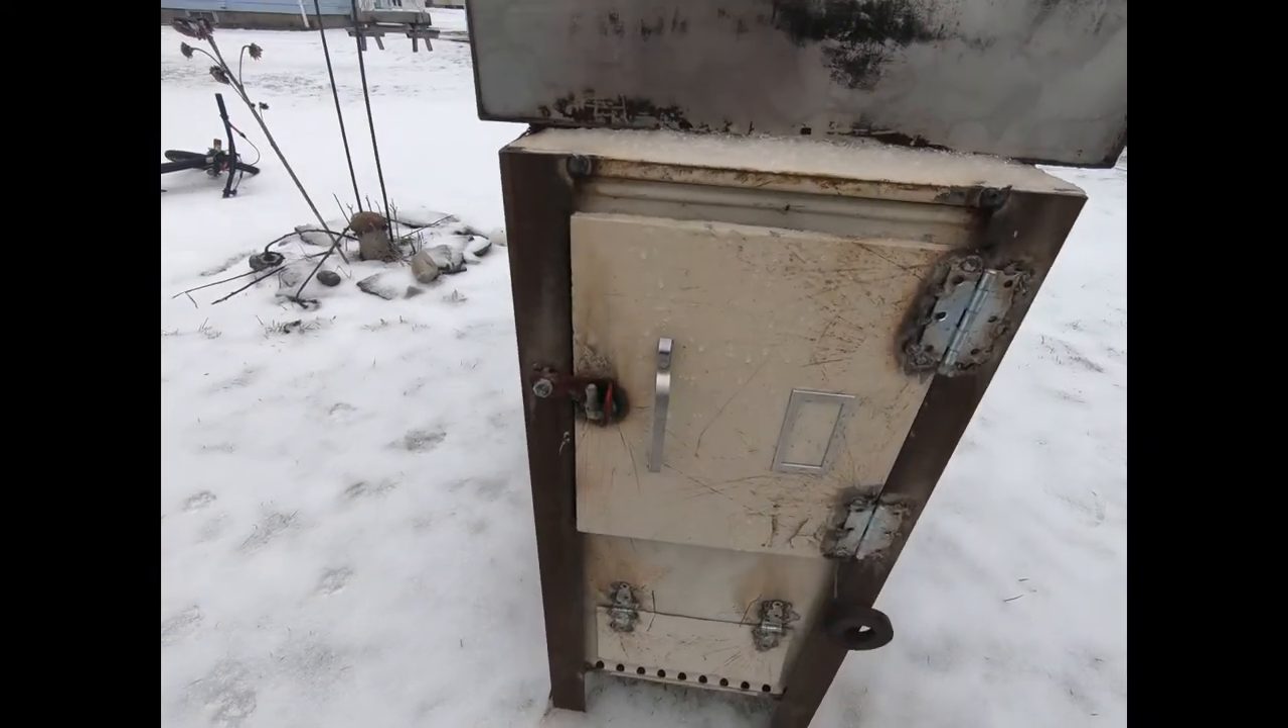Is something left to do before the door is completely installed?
No.